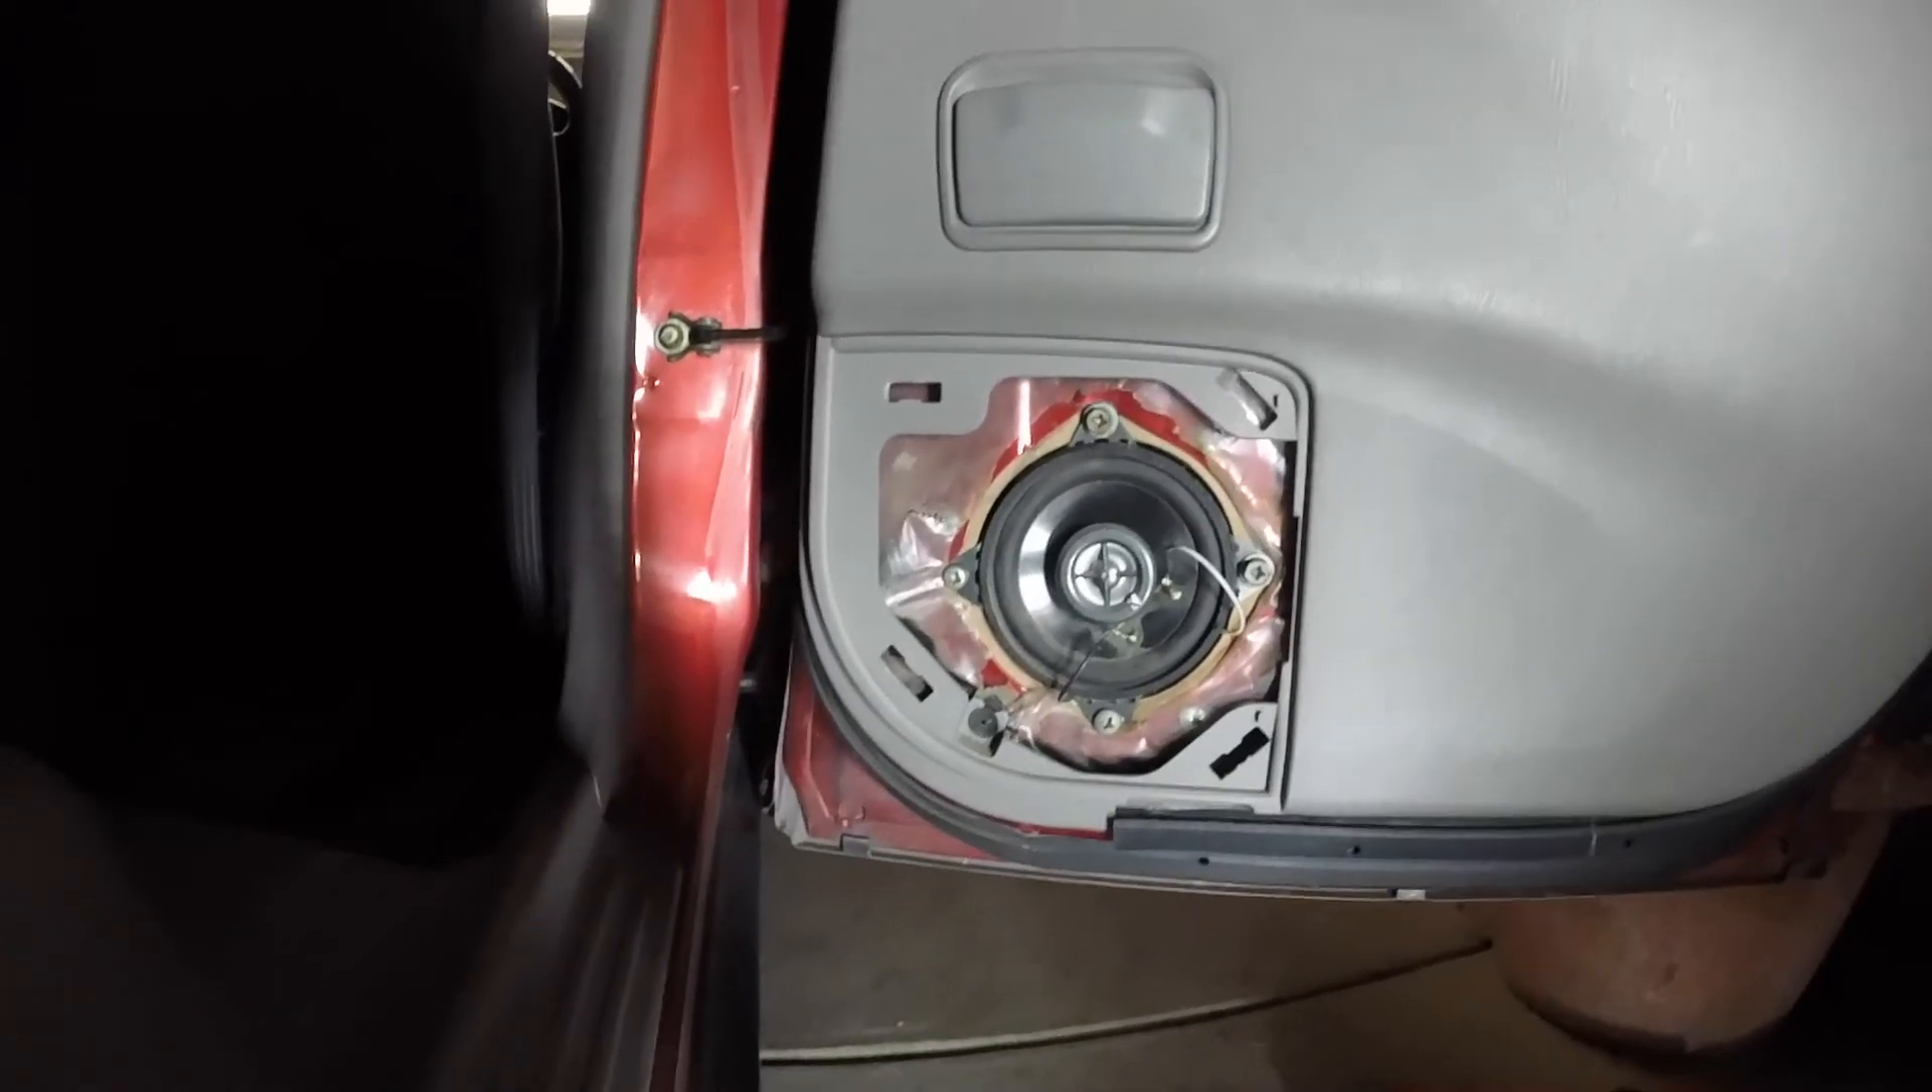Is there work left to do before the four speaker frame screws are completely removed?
Yes.